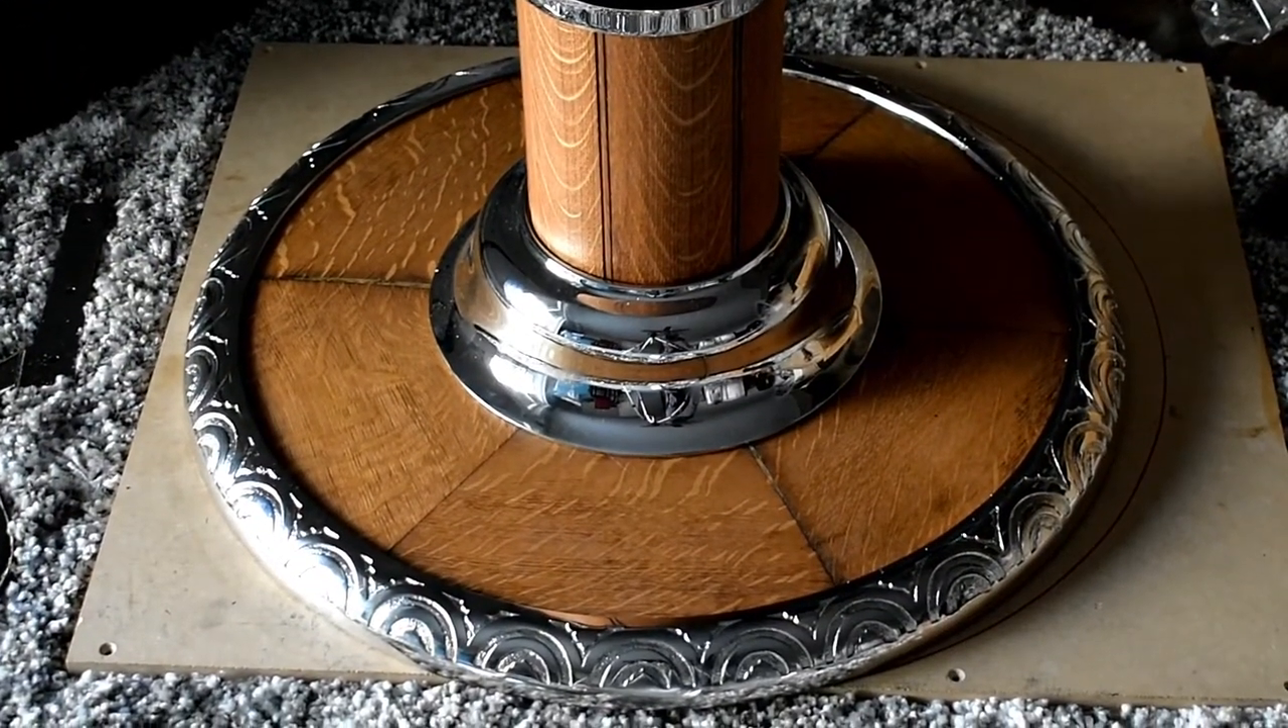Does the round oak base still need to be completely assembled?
No.